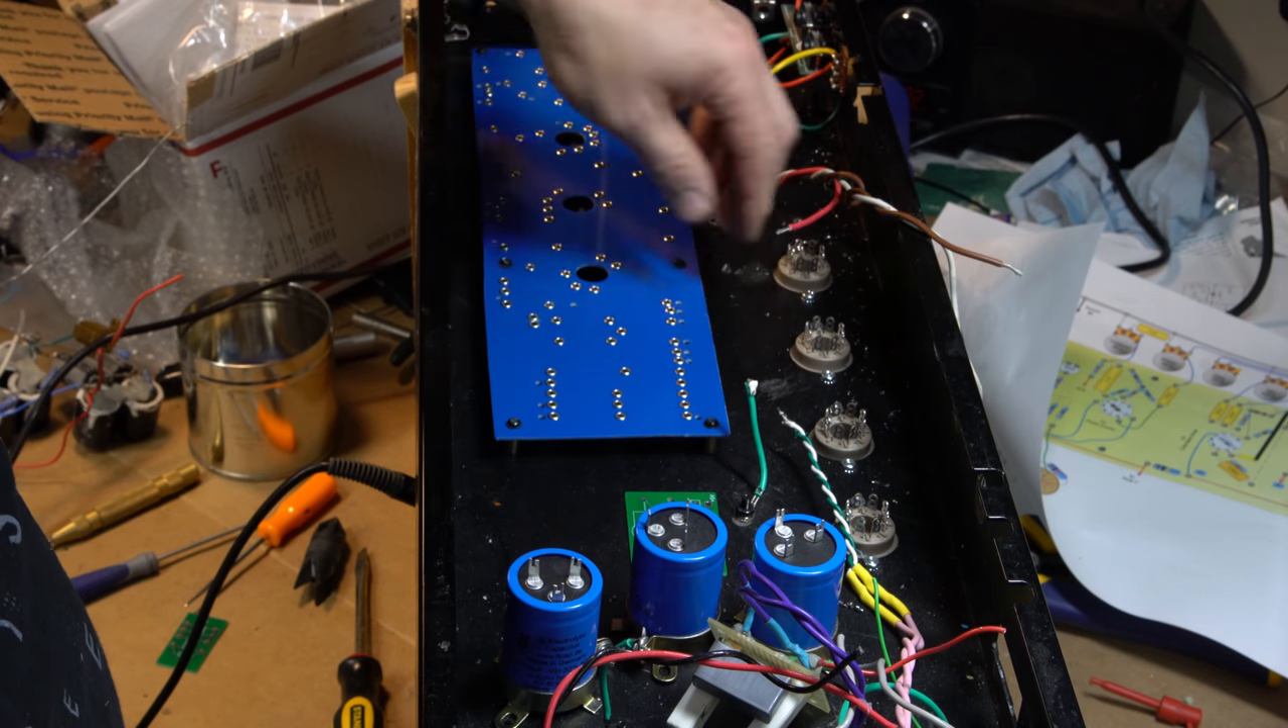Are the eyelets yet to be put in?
No.